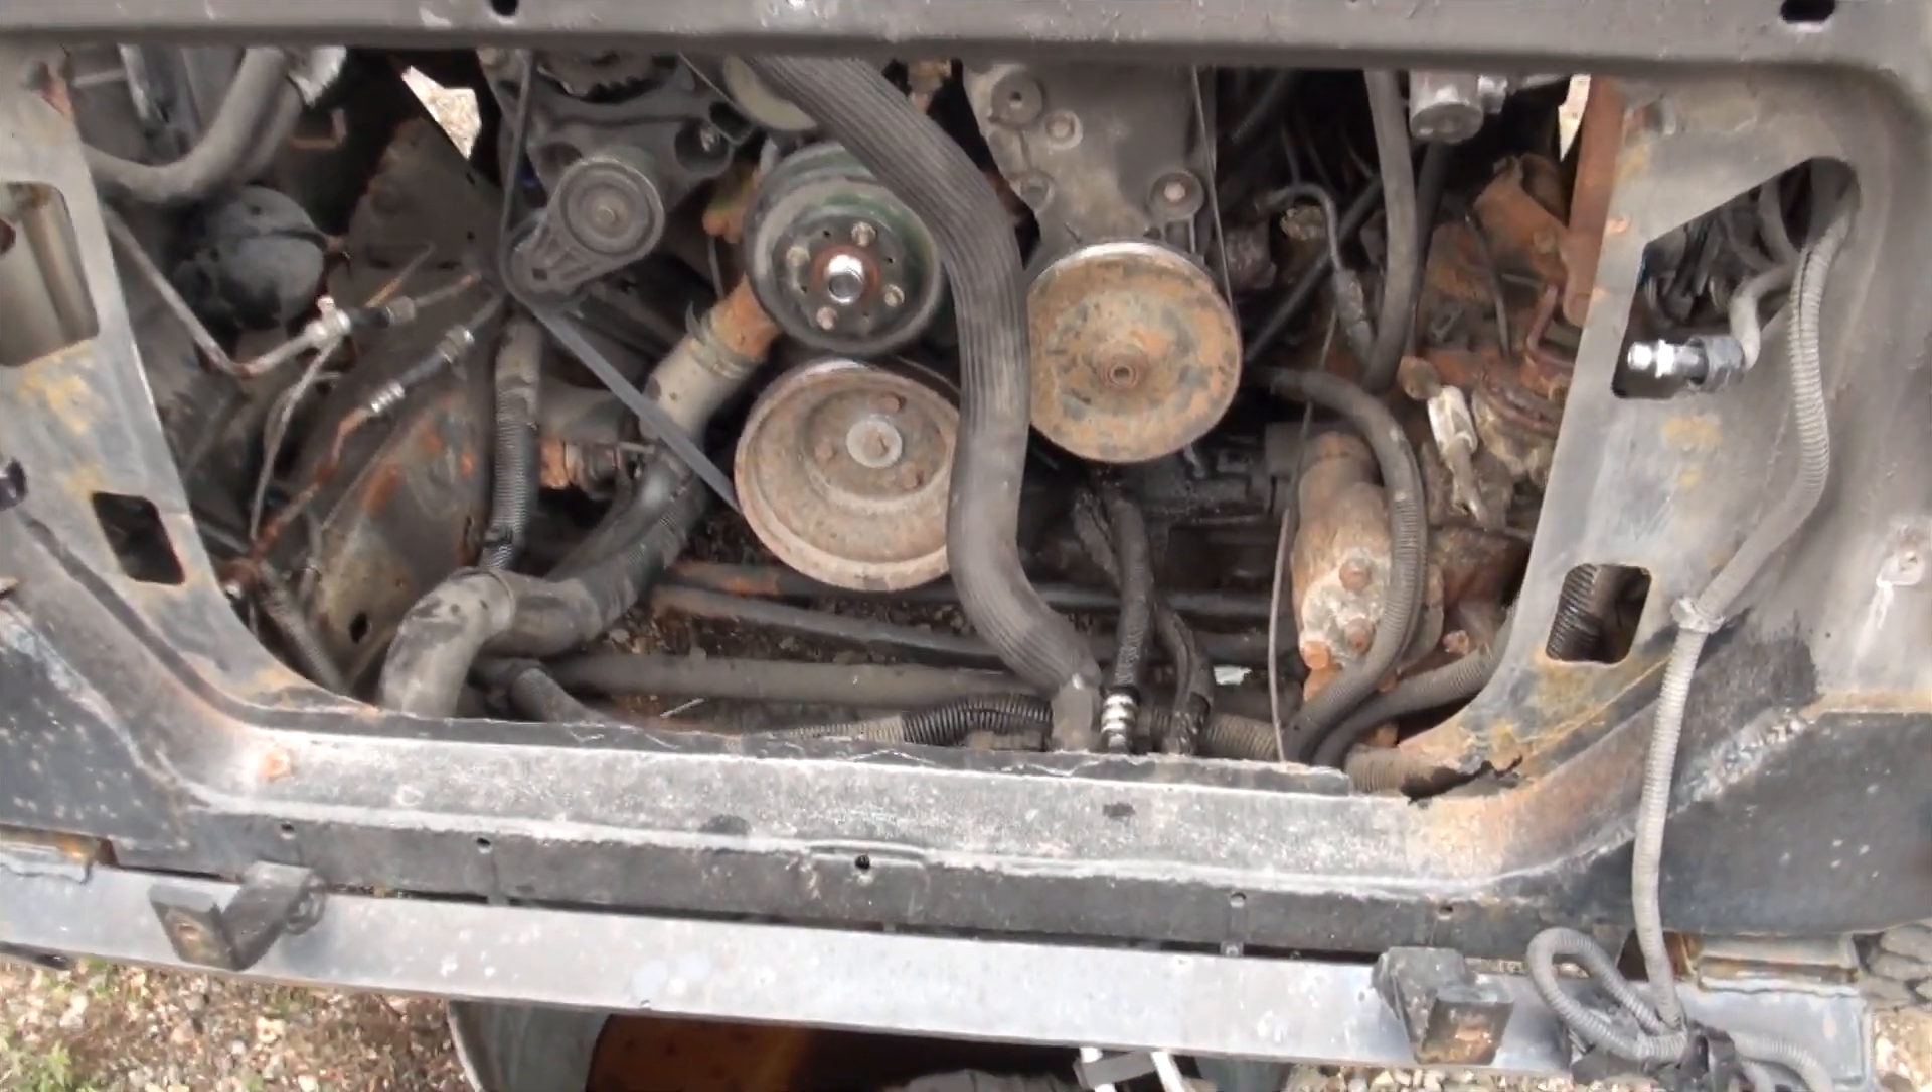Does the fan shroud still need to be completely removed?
No.